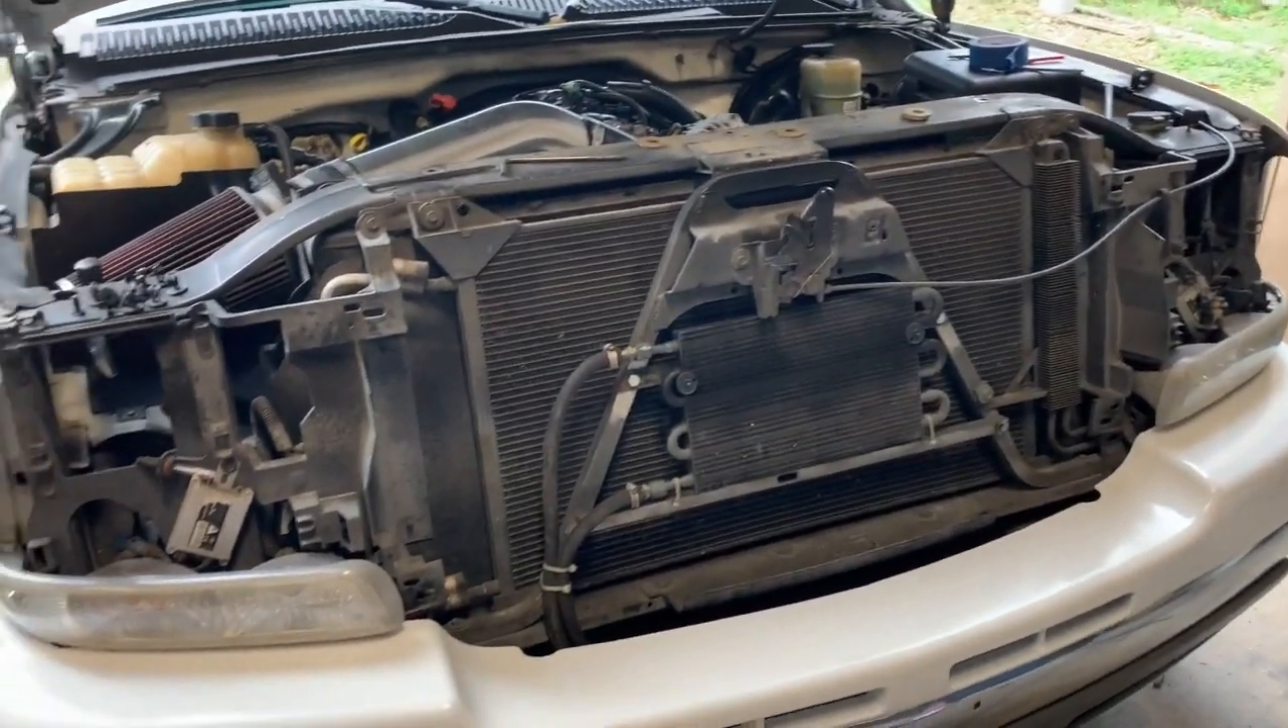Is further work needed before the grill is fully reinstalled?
Yes.